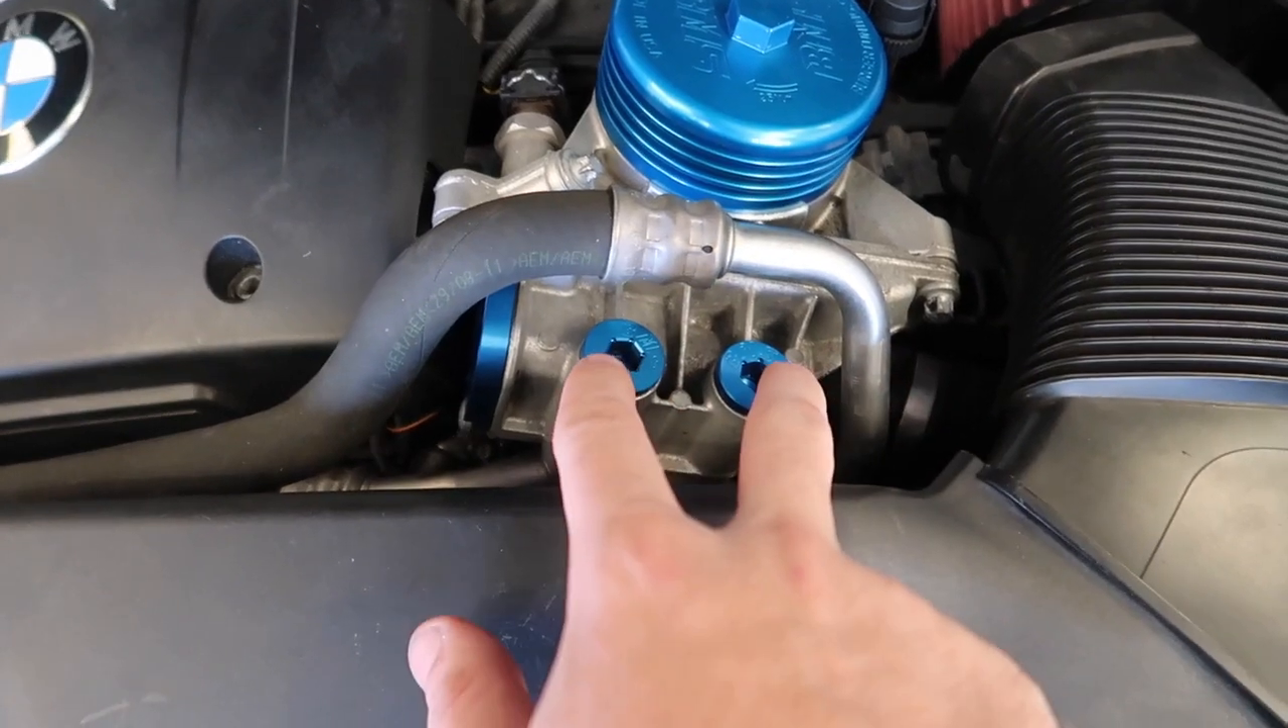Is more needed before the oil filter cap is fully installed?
No.